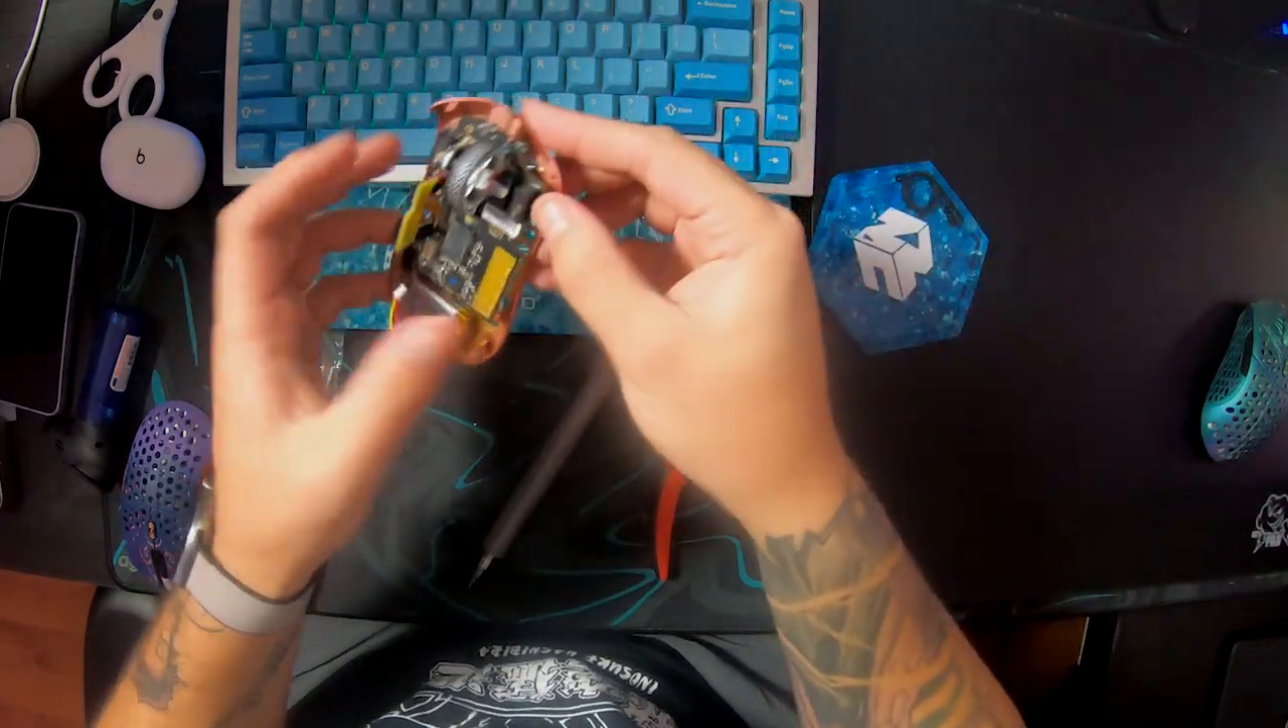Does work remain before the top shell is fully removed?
No.